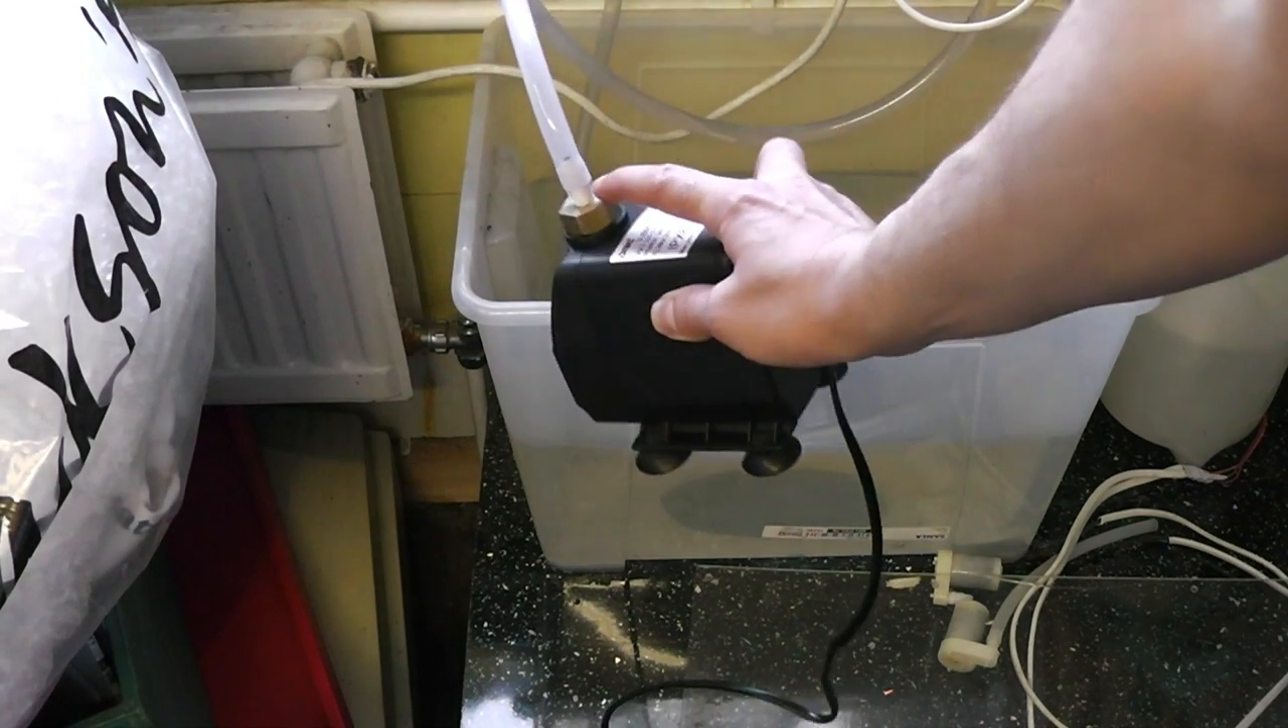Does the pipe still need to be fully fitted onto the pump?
No.